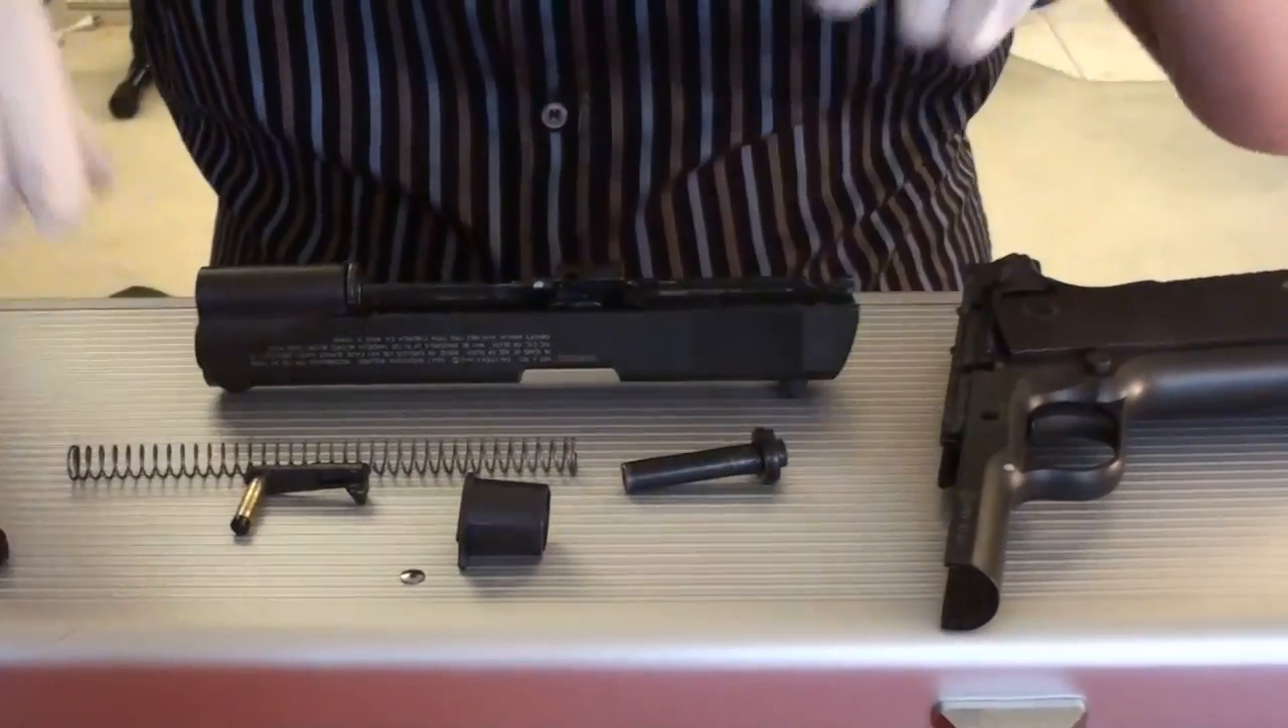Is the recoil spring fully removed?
Yes.